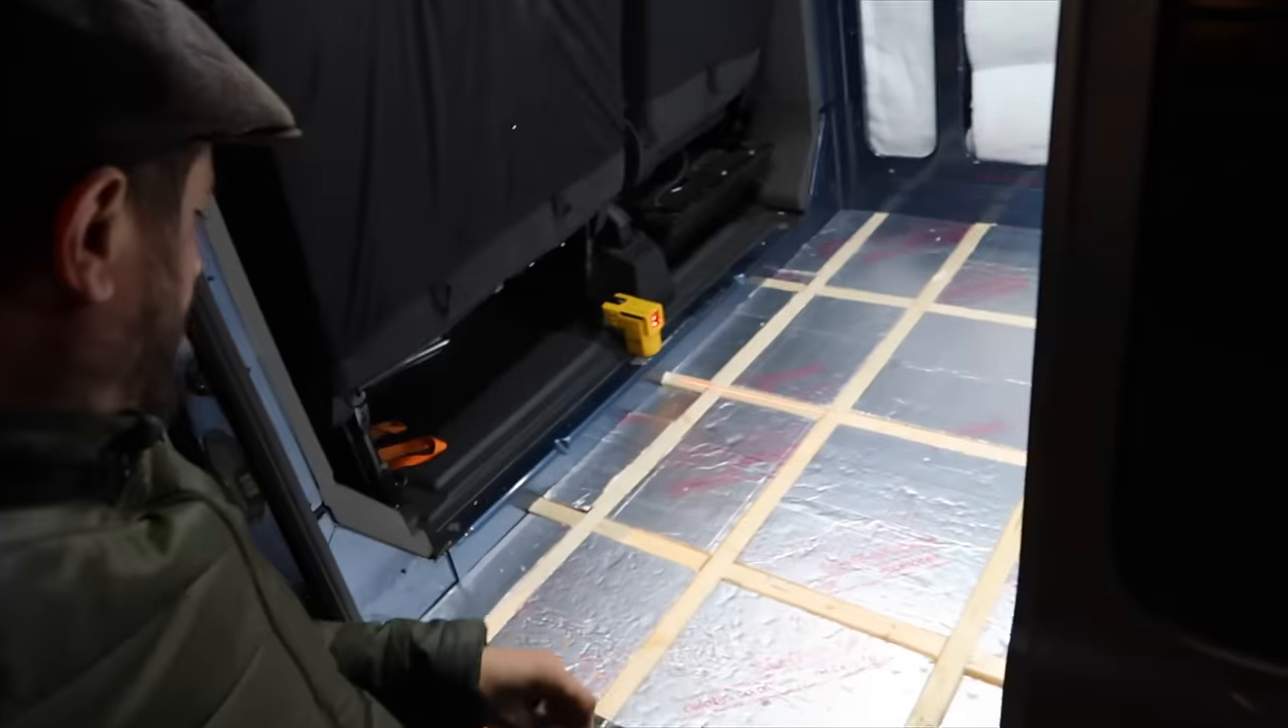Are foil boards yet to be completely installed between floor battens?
No.